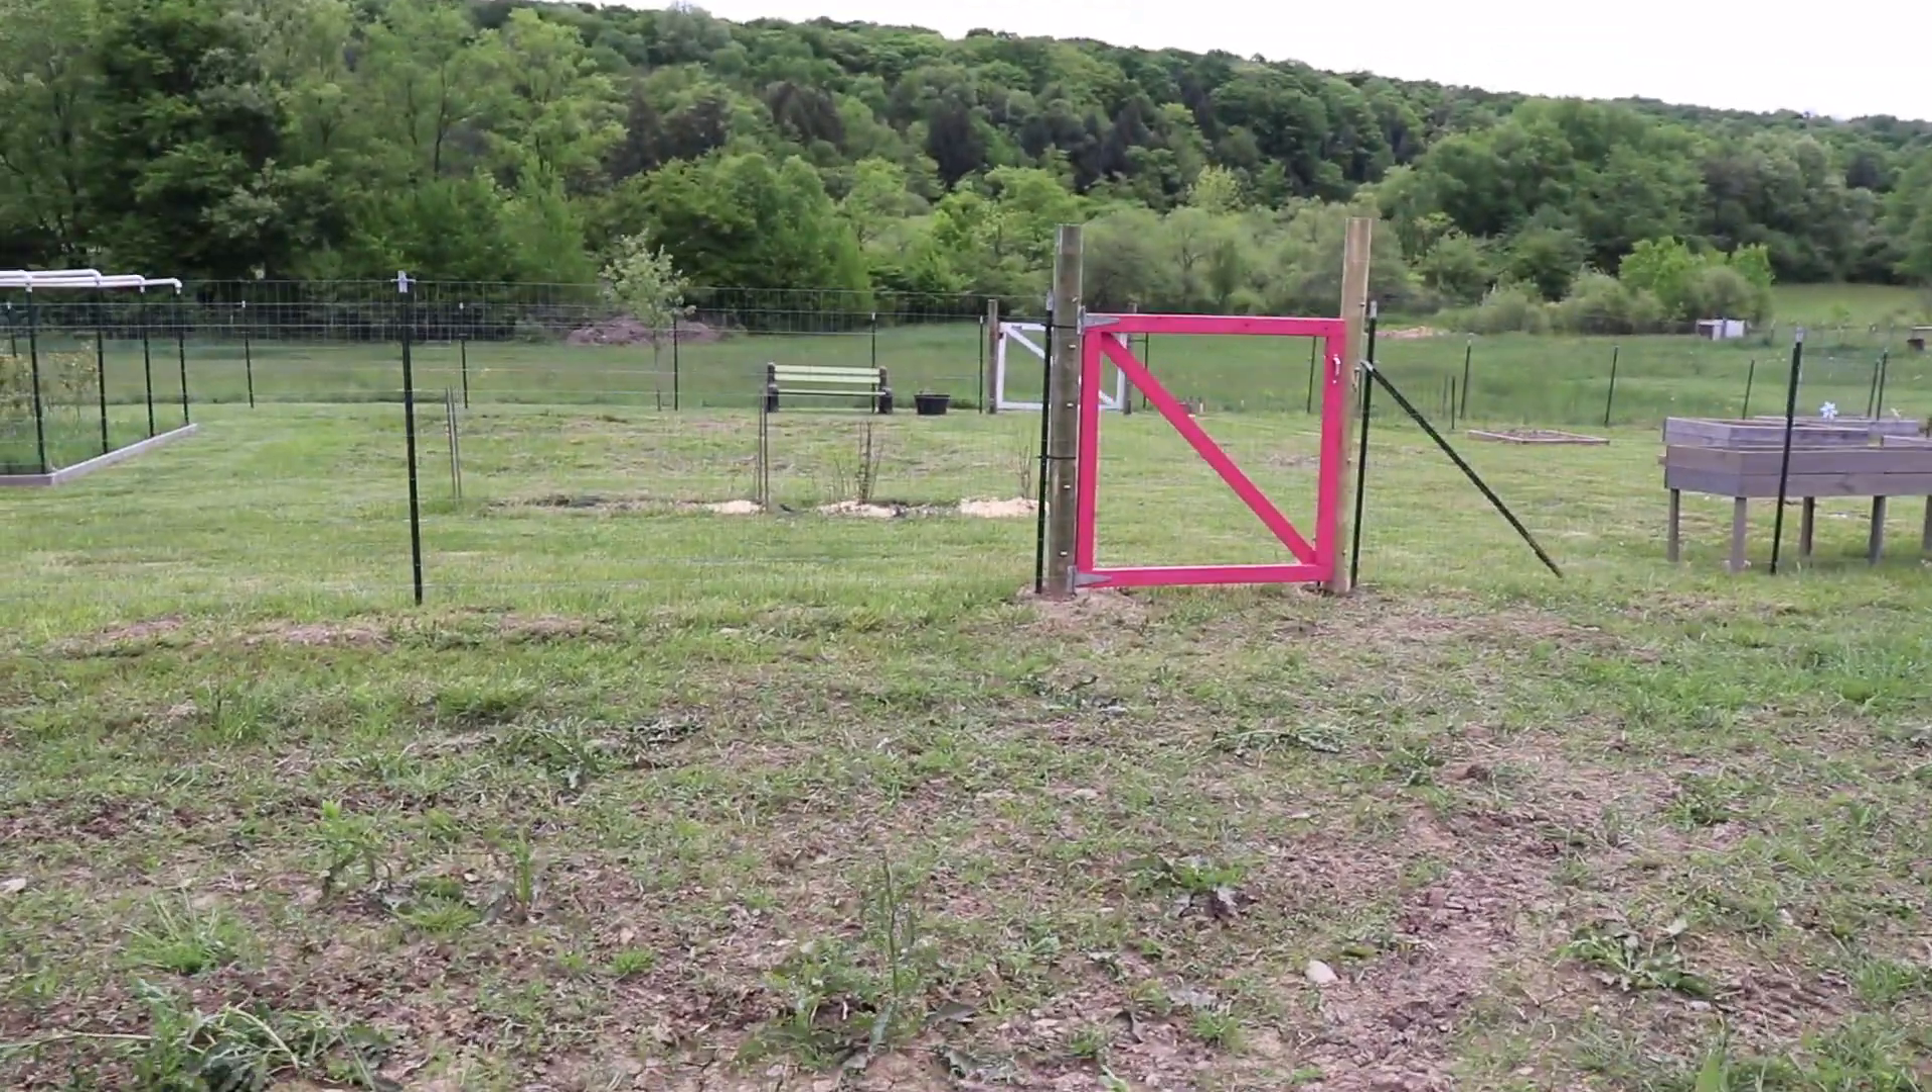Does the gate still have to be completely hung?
No.